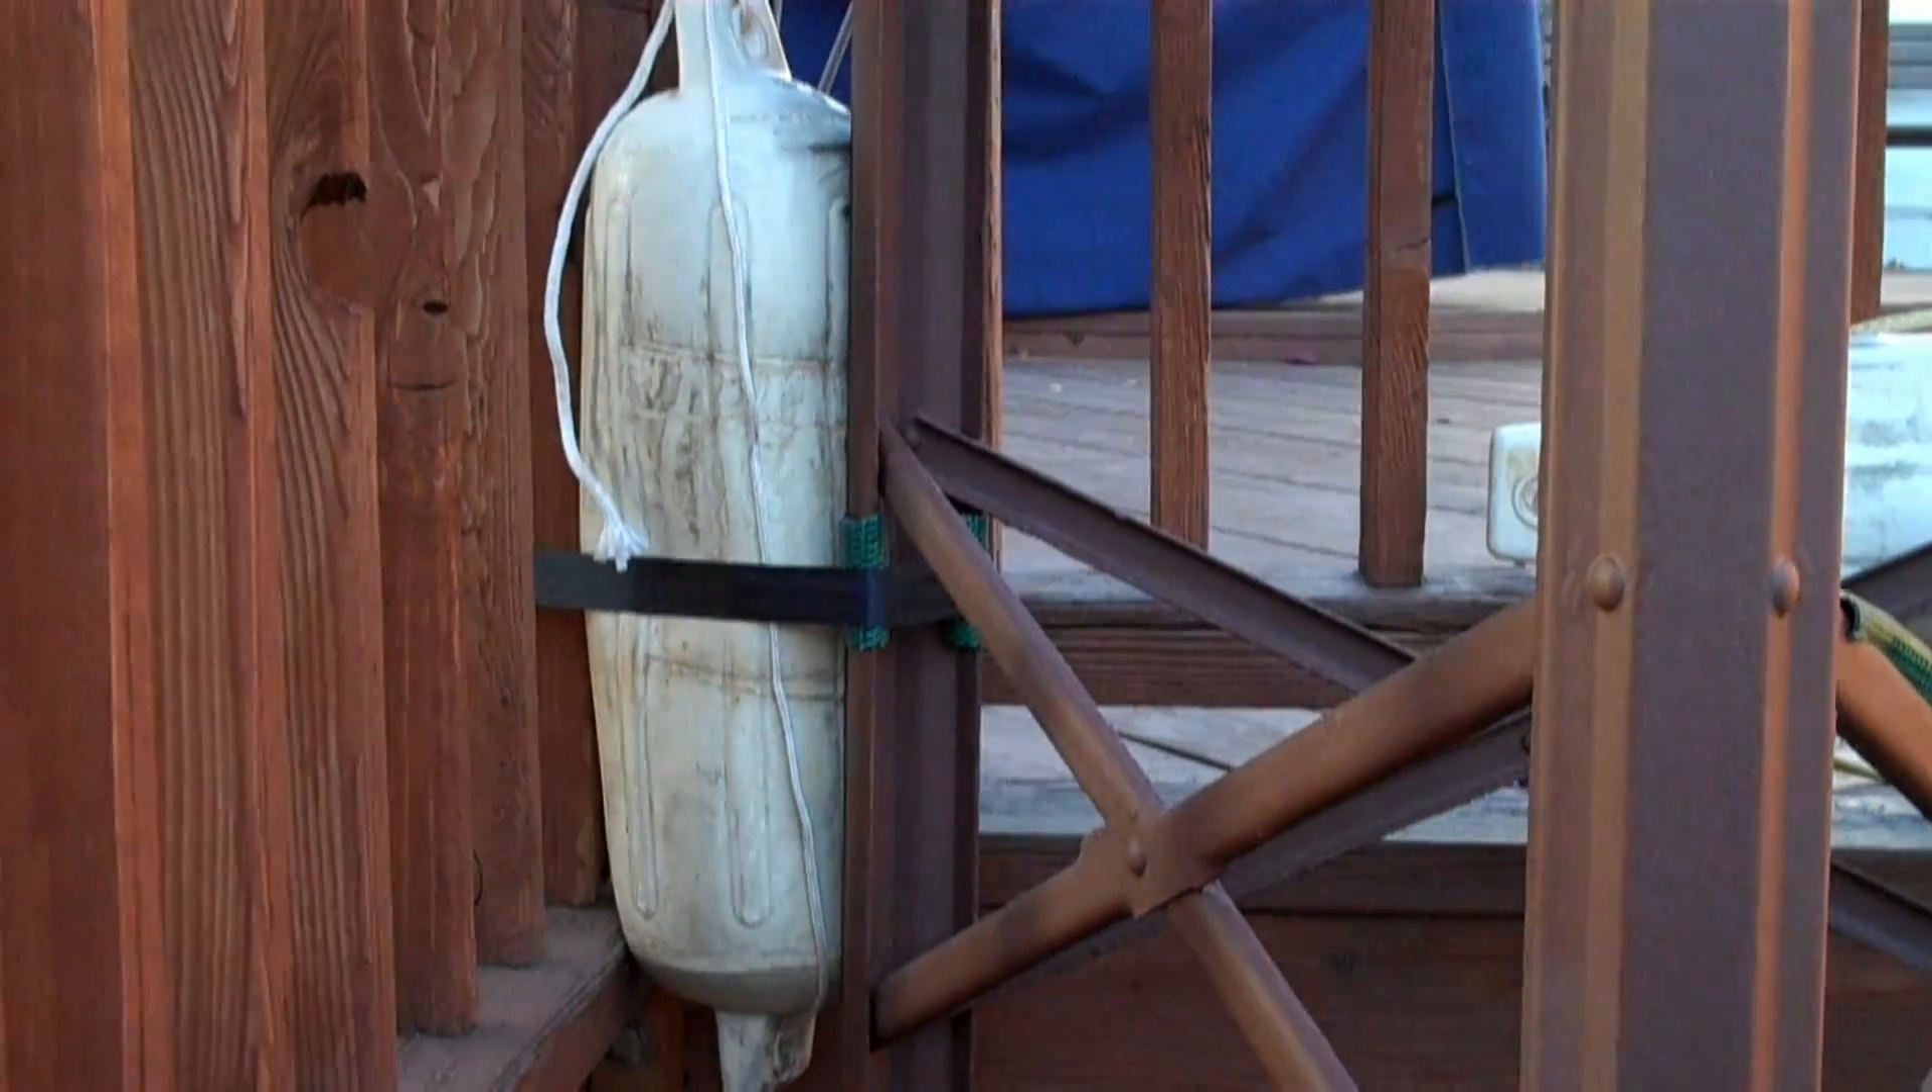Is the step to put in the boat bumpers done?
Yes.